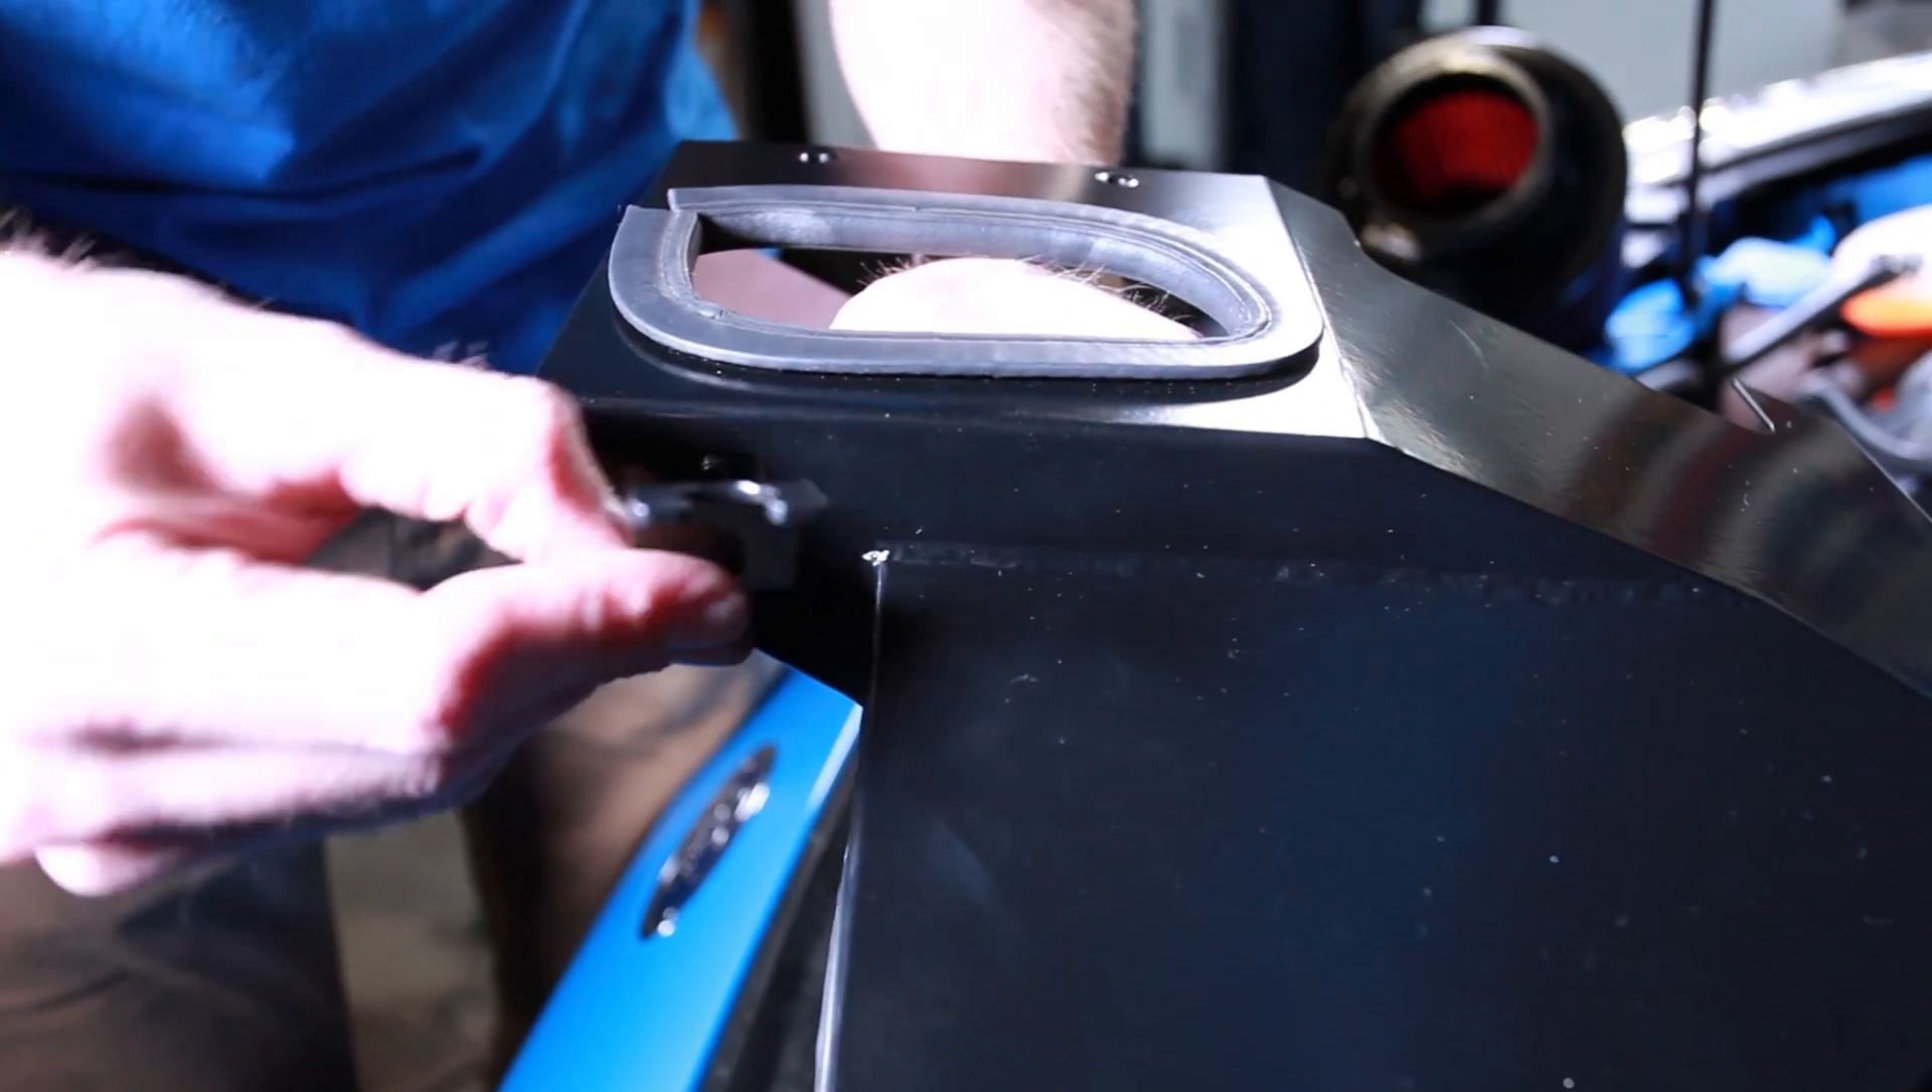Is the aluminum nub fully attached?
No.